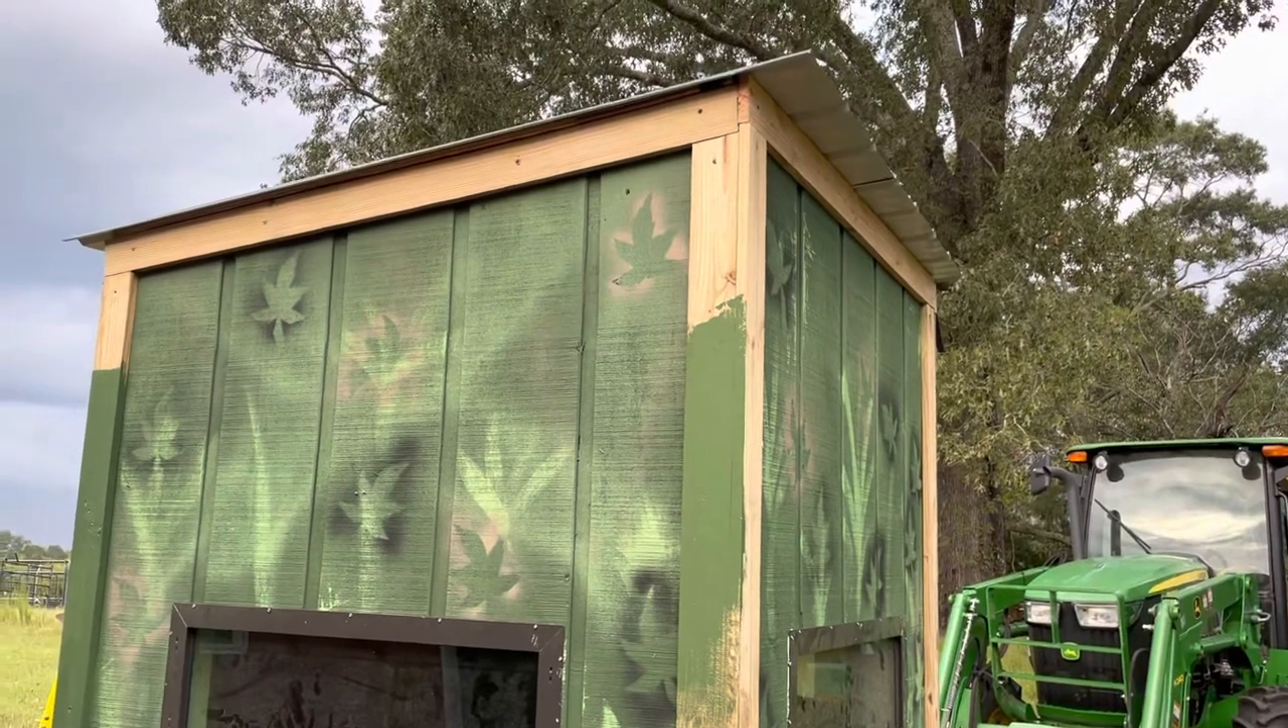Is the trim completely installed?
Yes.